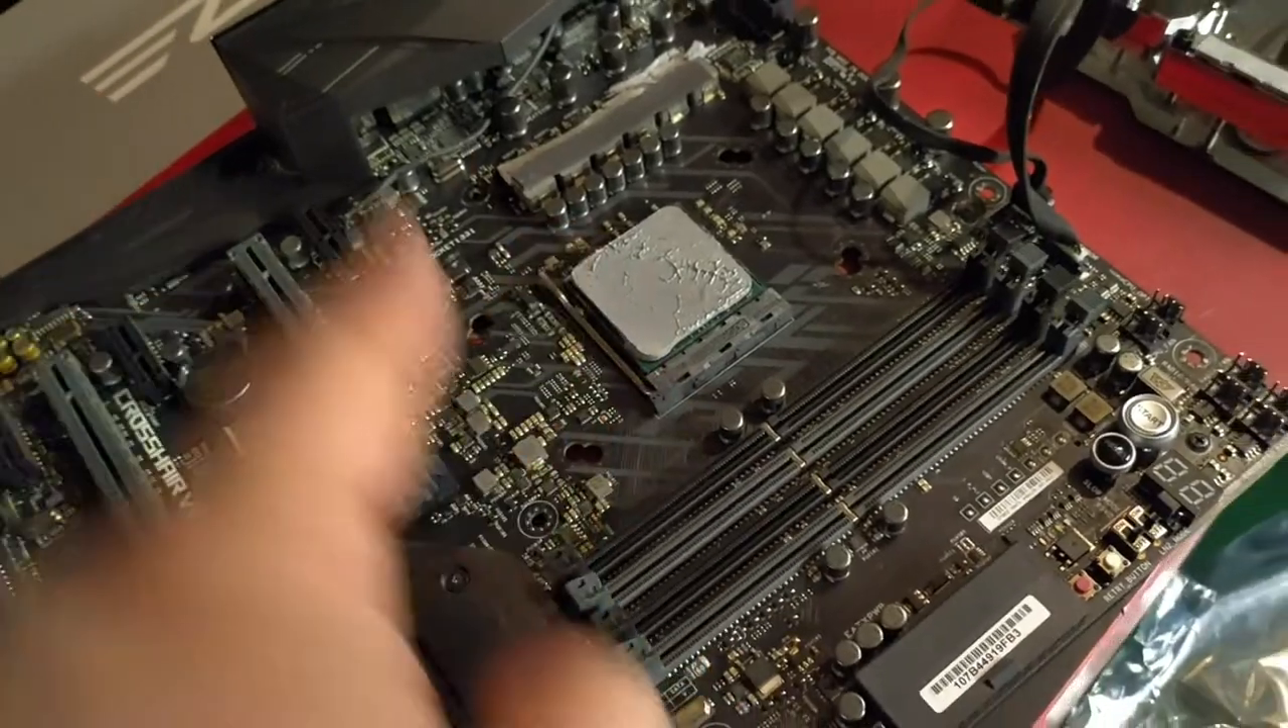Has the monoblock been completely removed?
Yes.